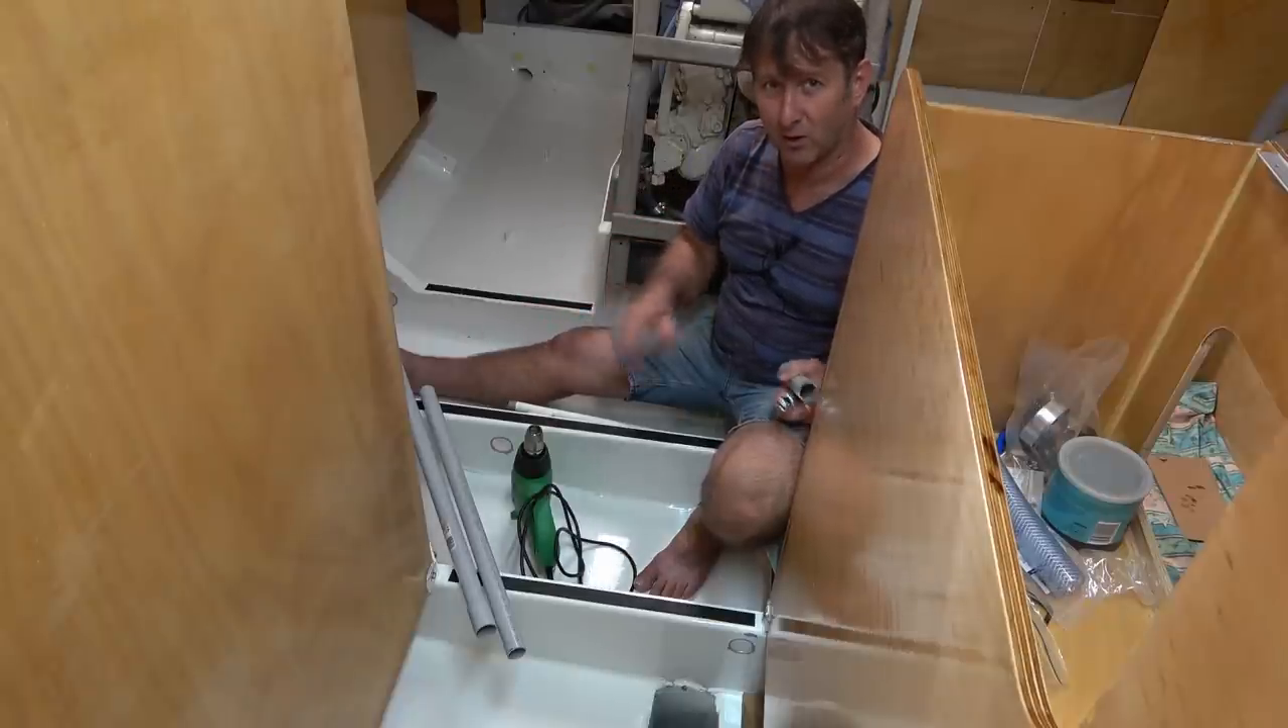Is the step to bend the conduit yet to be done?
Yes.